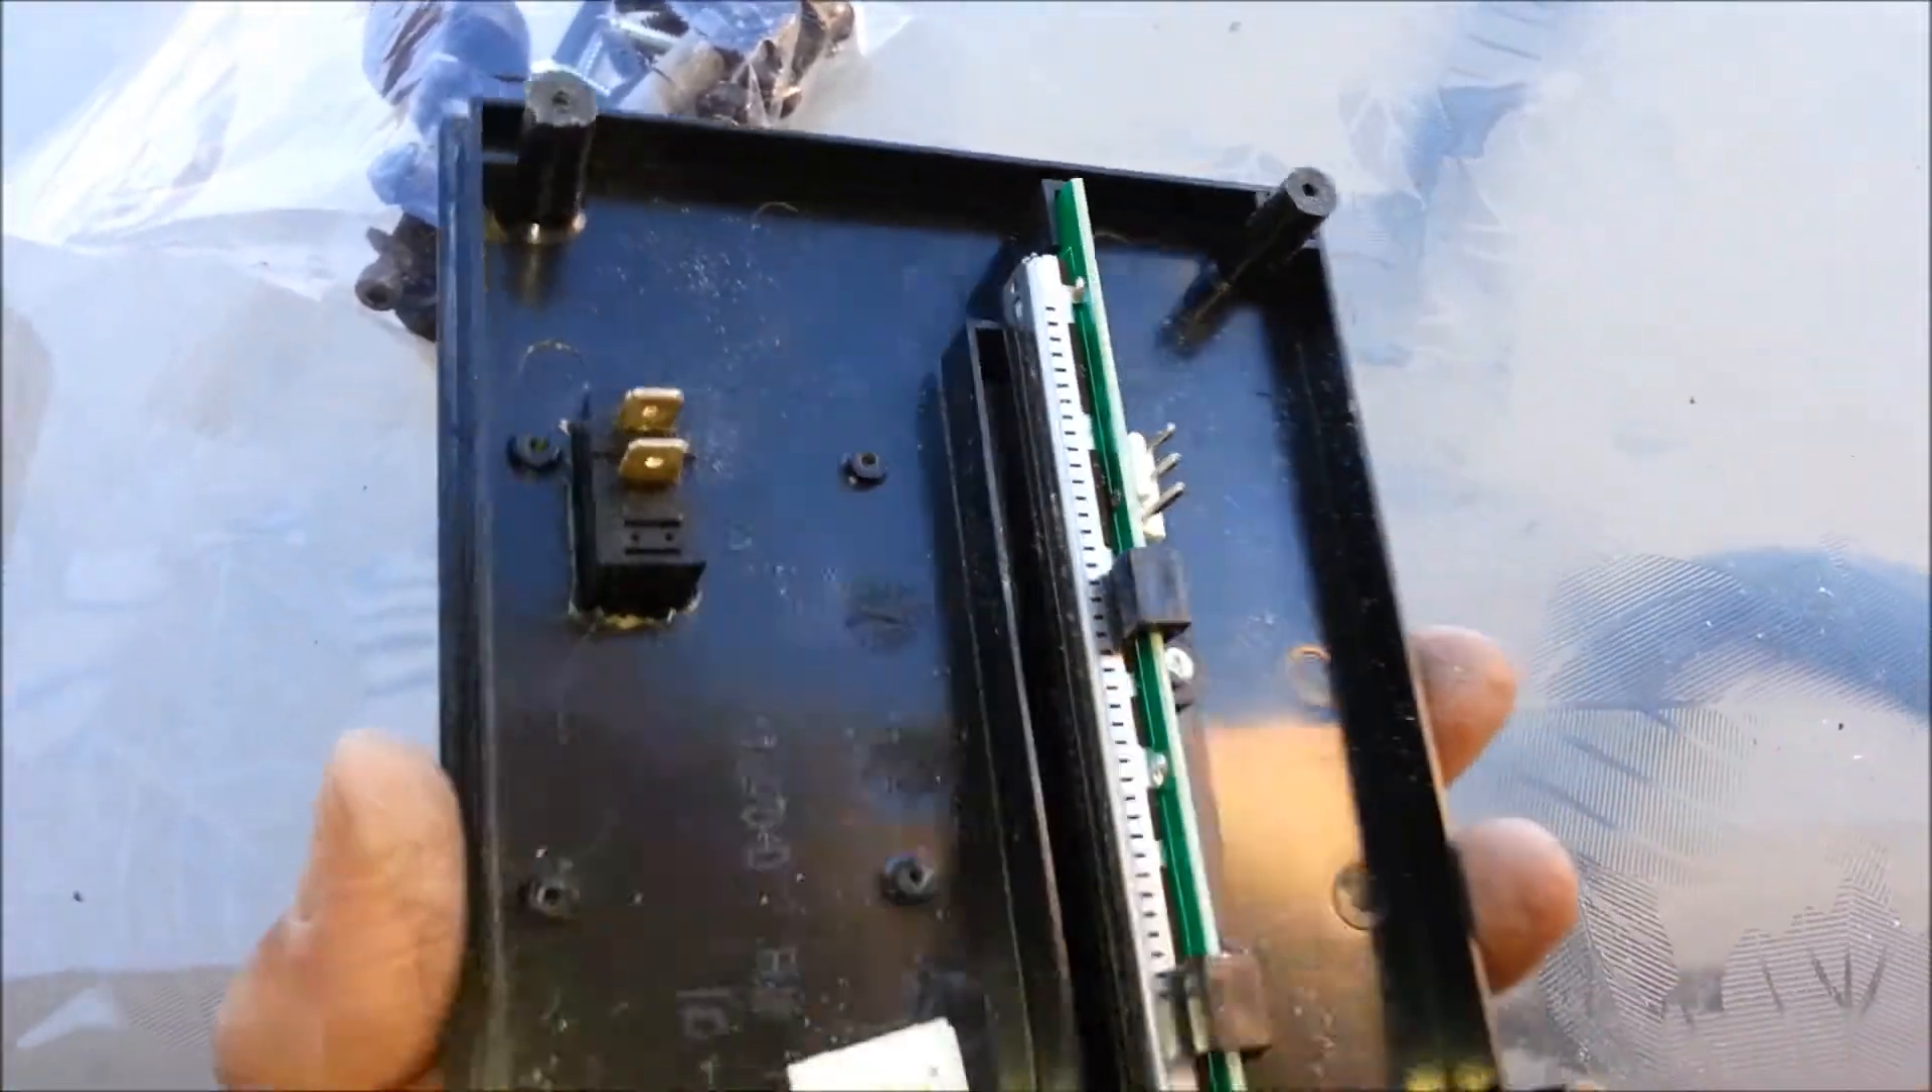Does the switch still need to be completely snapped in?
No.